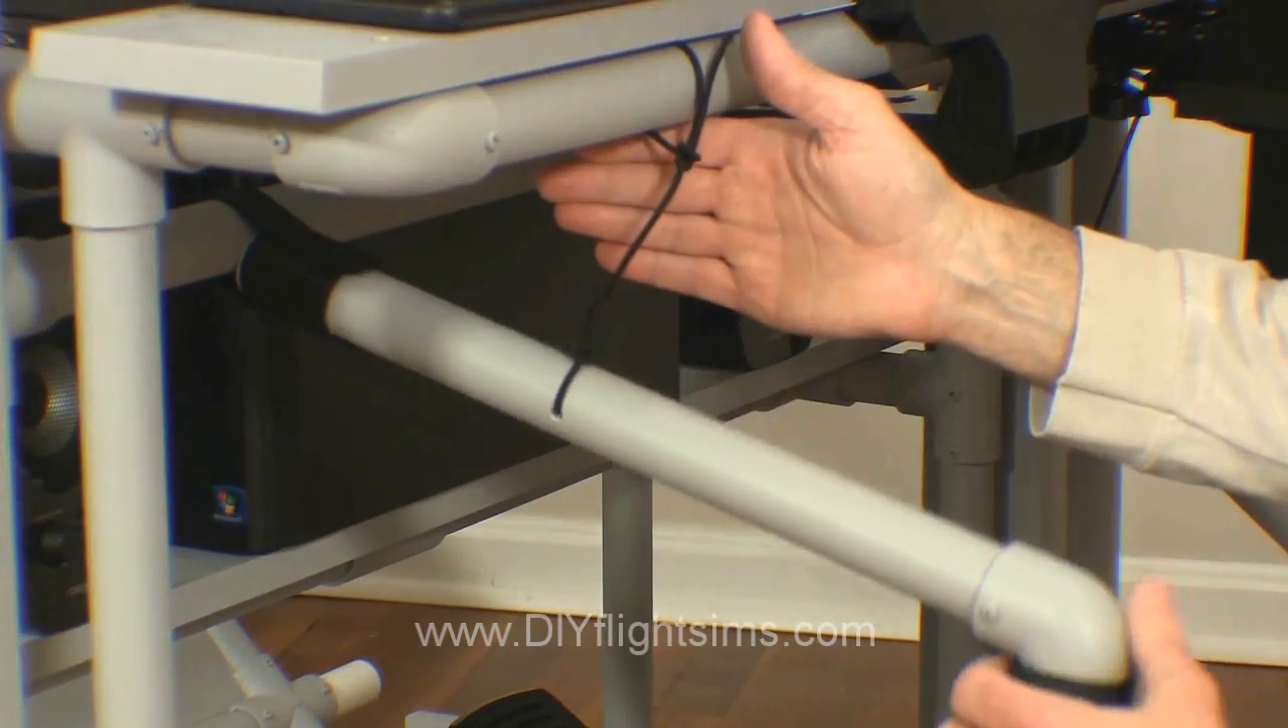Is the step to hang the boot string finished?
Yes.